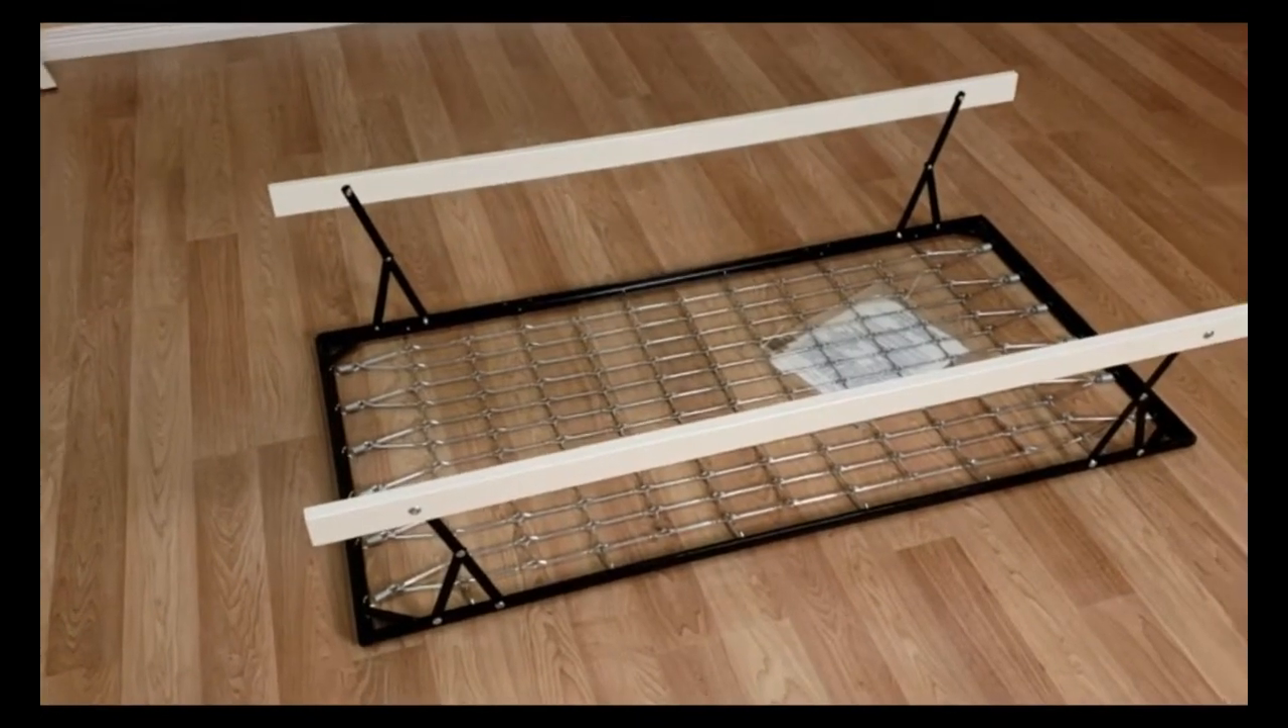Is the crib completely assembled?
No.